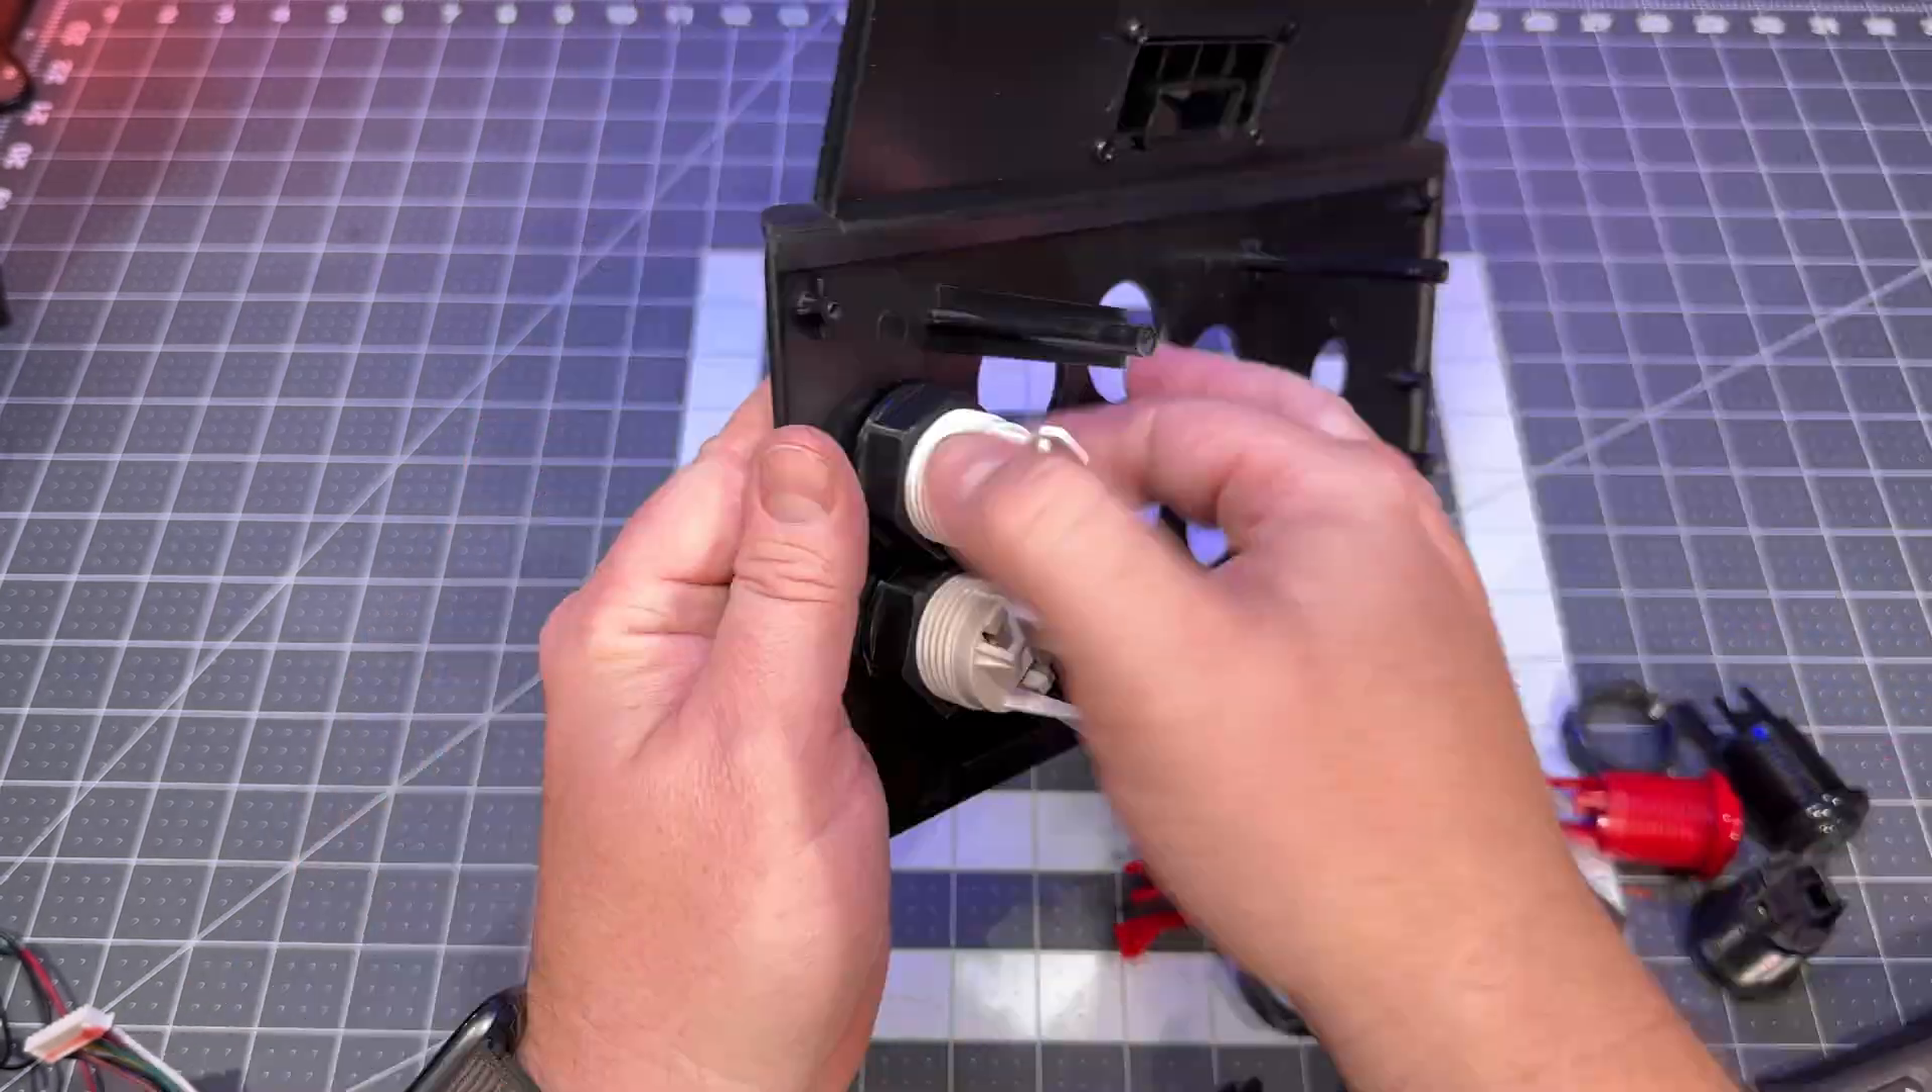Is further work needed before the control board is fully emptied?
Yes.